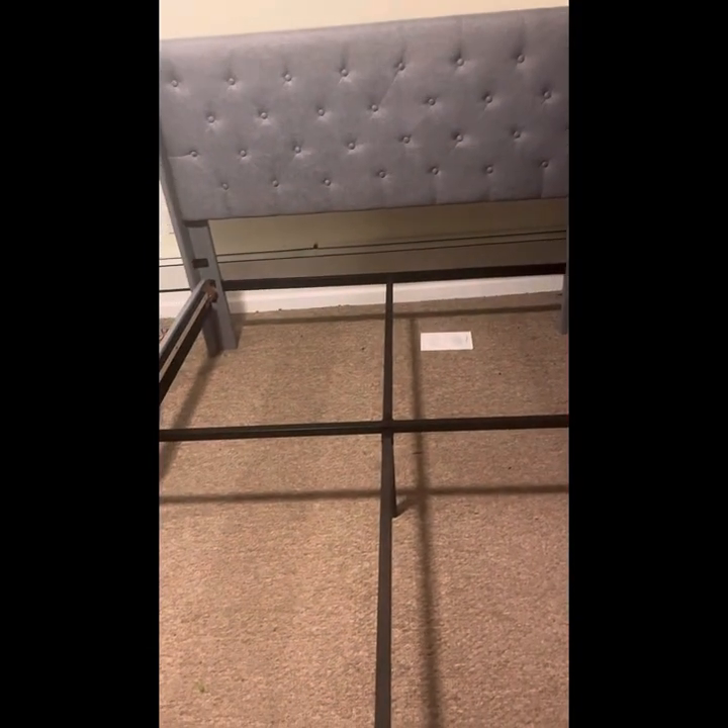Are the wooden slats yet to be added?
Yes.